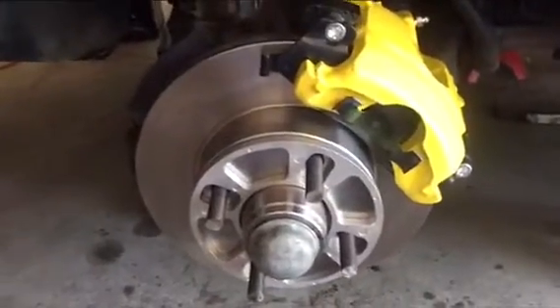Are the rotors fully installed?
Yes.